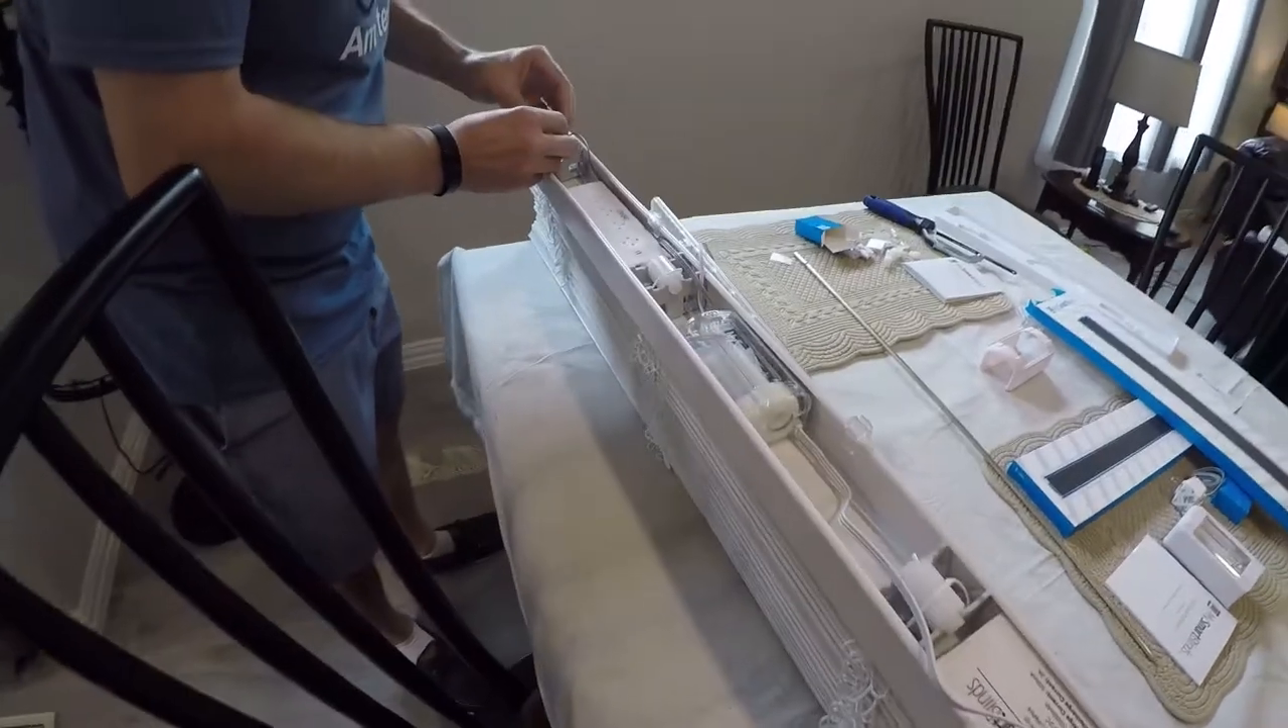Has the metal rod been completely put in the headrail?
No.